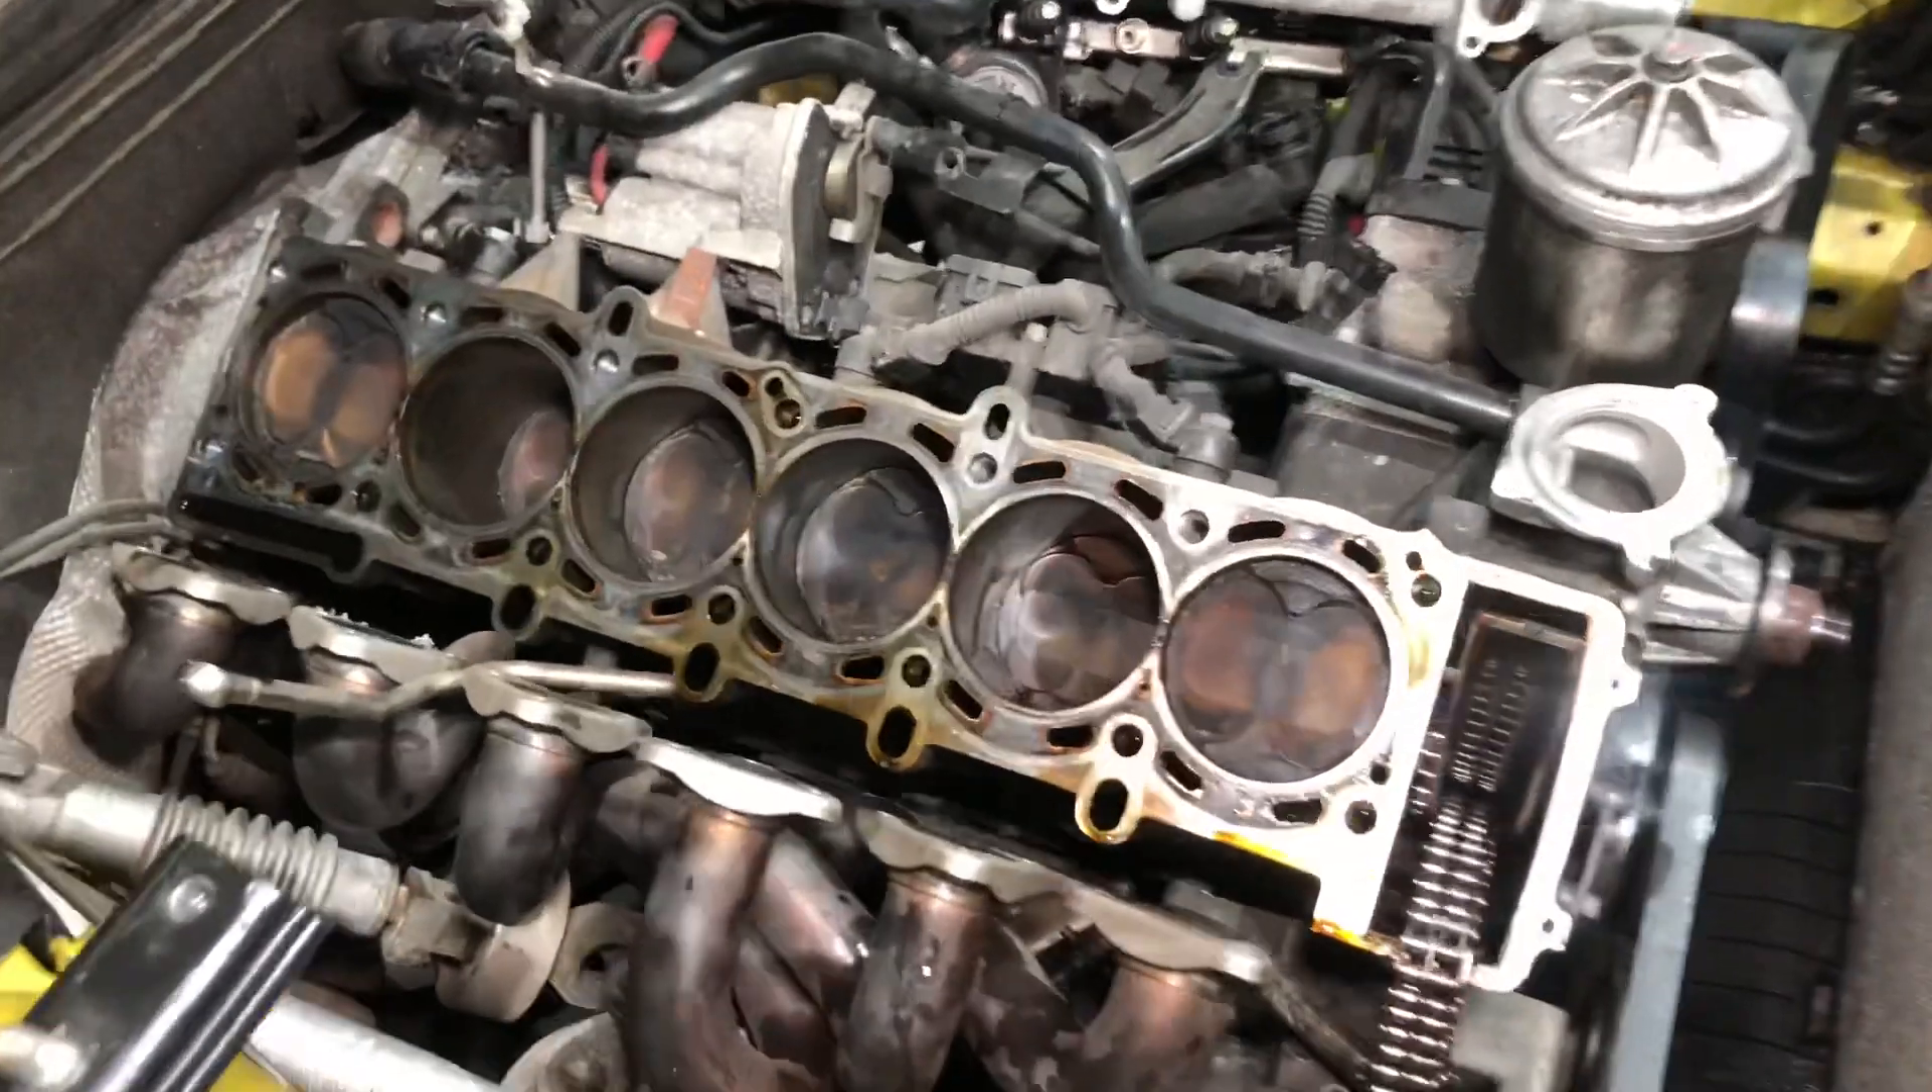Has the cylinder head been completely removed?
Yes.